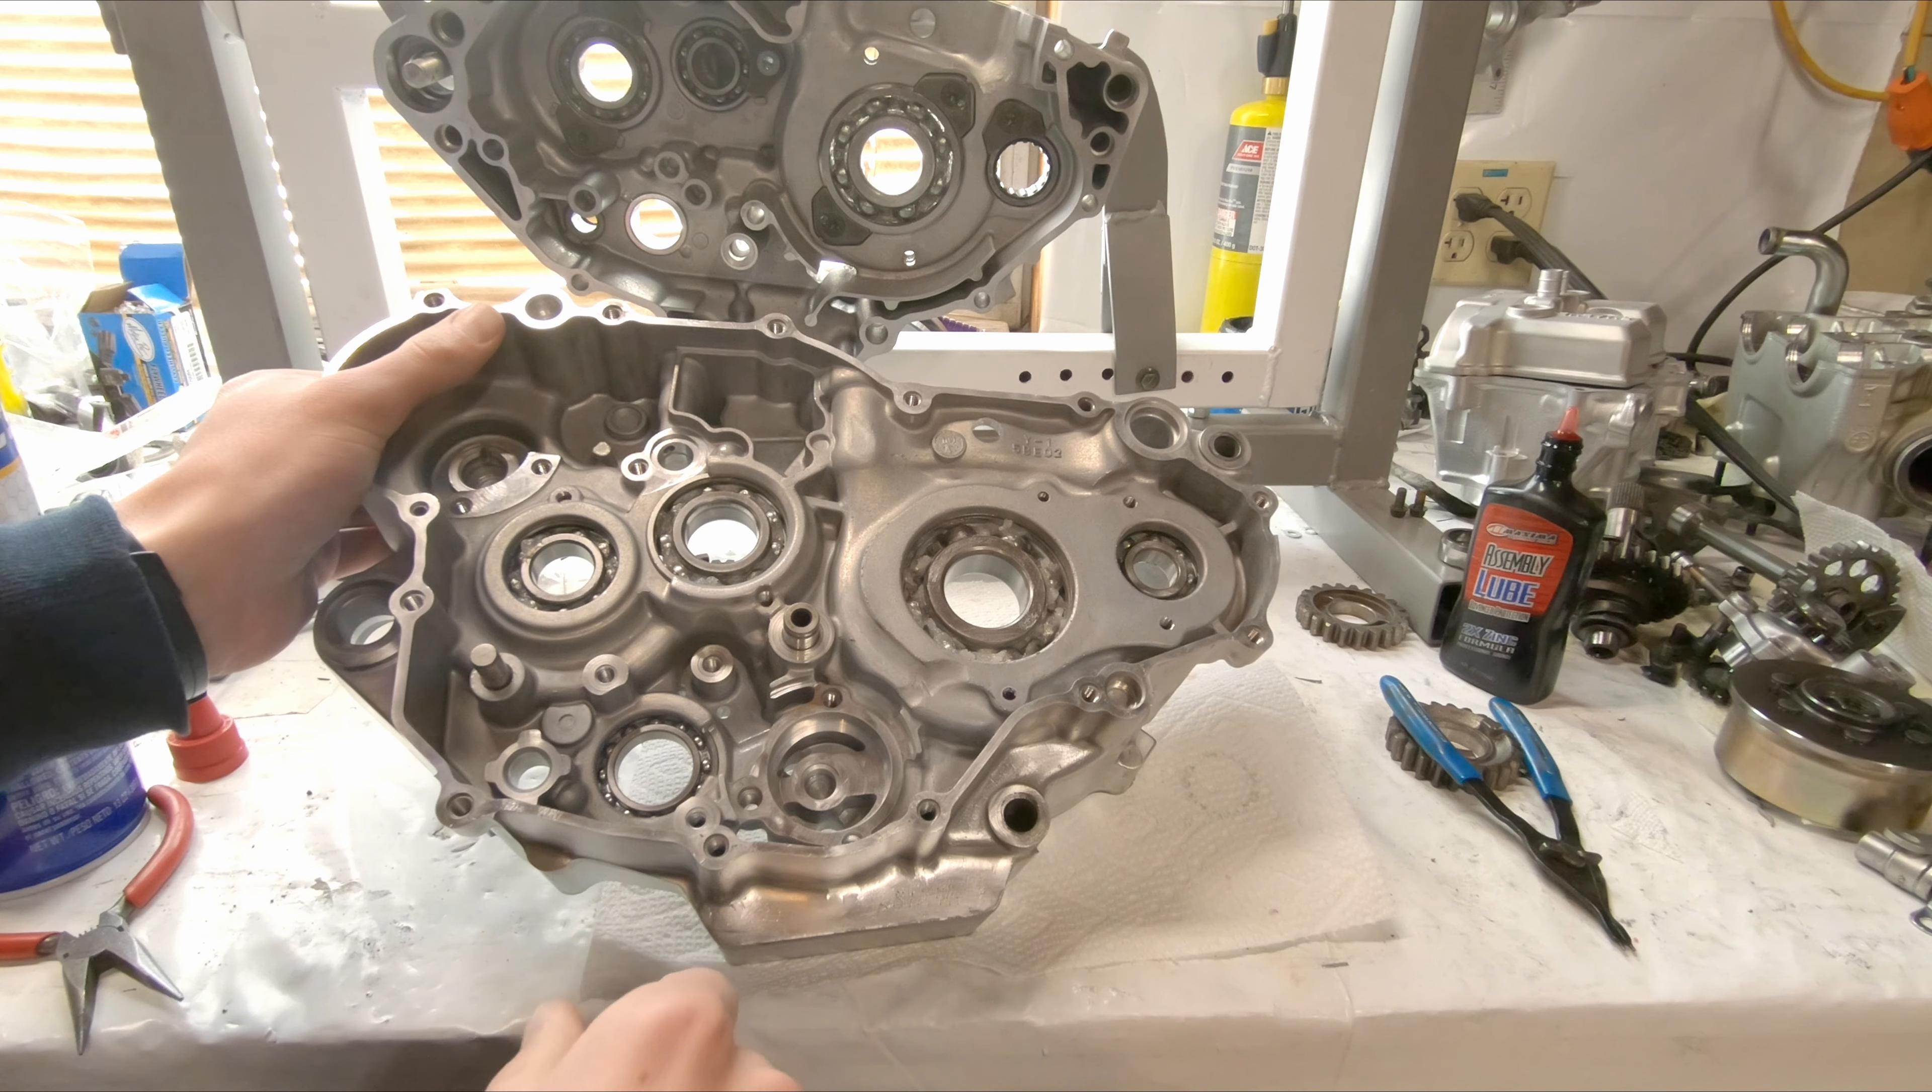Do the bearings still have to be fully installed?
No.